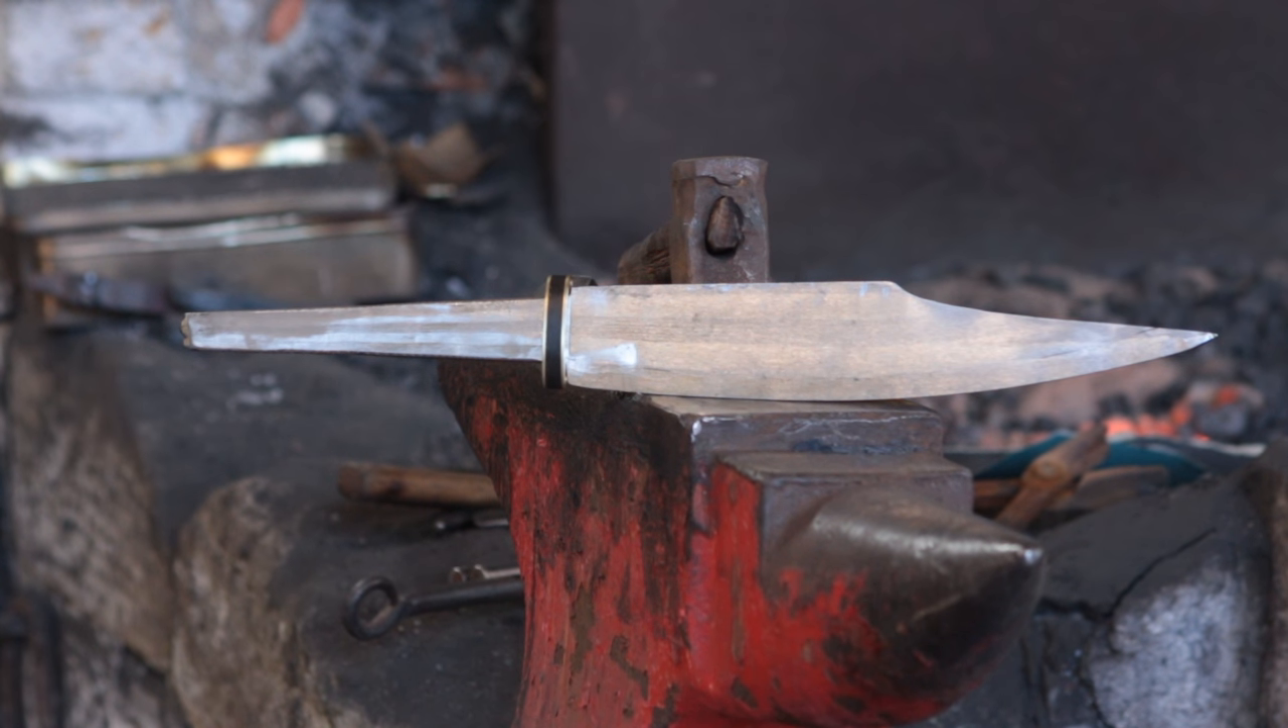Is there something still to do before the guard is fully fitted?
No.